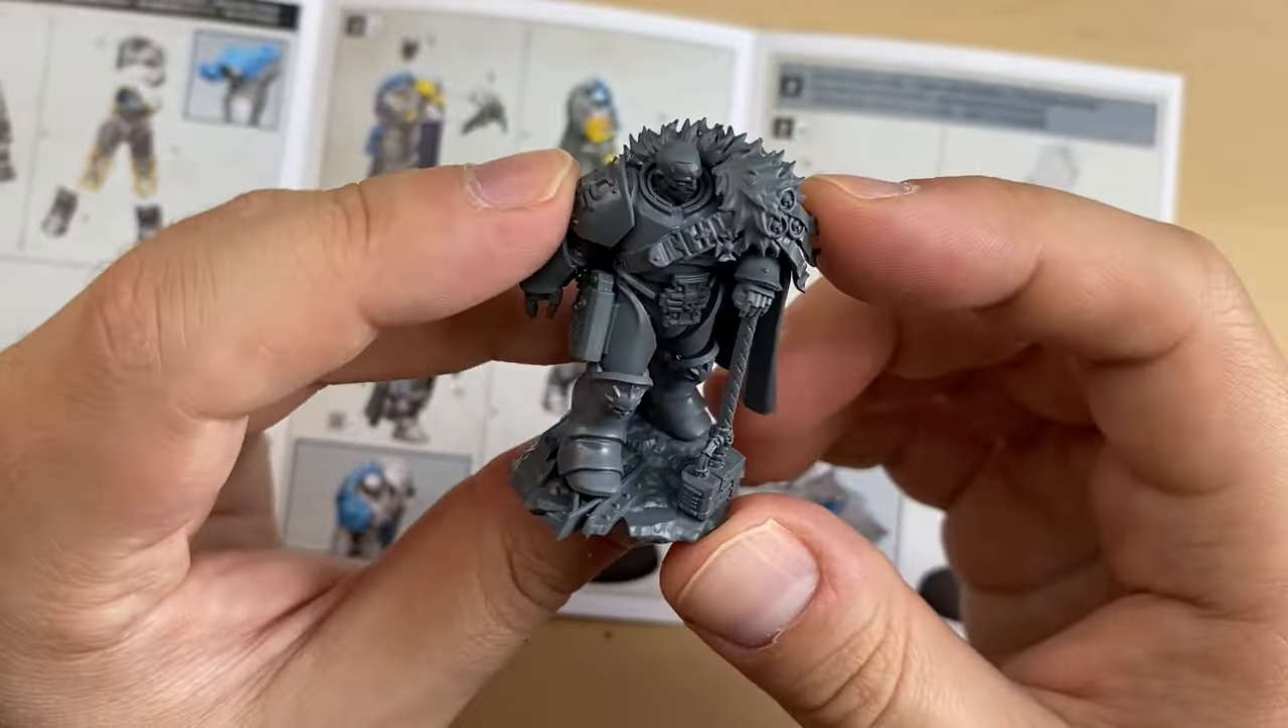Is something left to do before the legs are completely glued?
No.